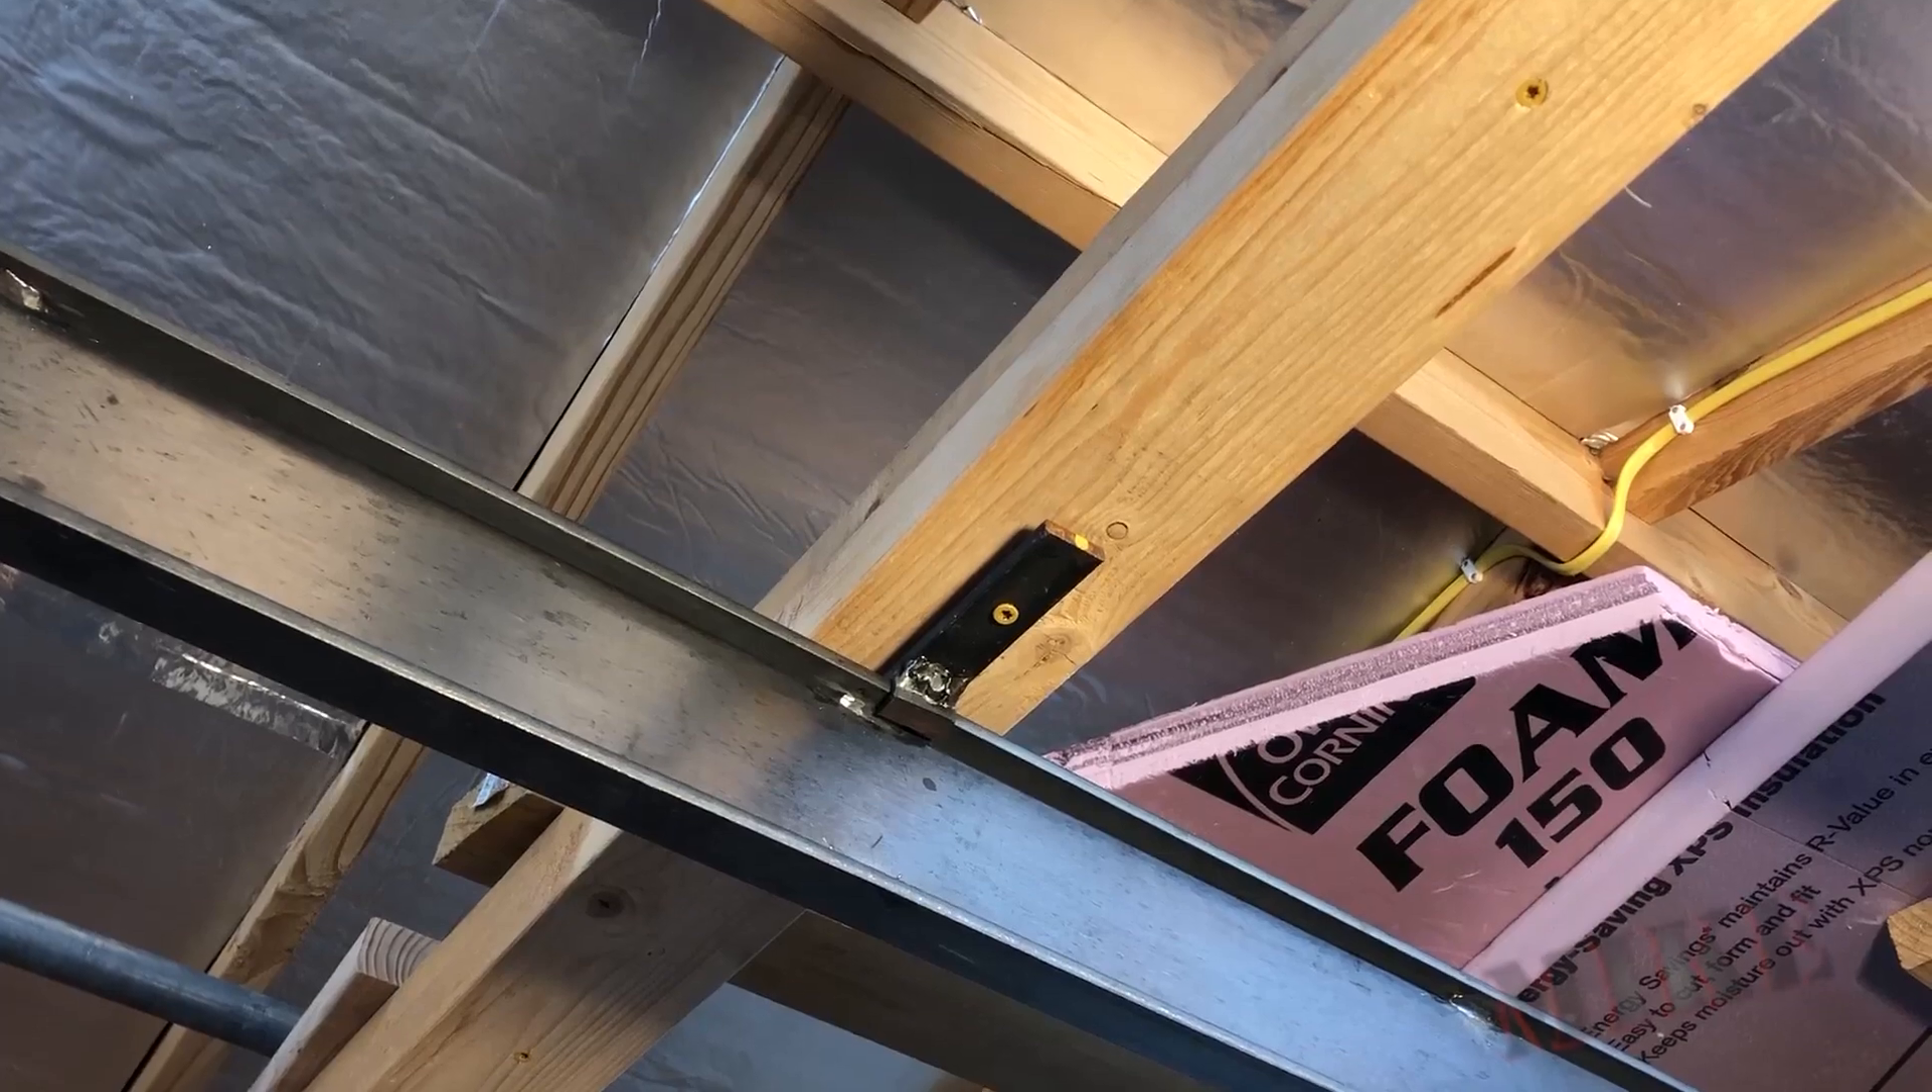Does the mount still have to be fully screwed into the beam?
No.